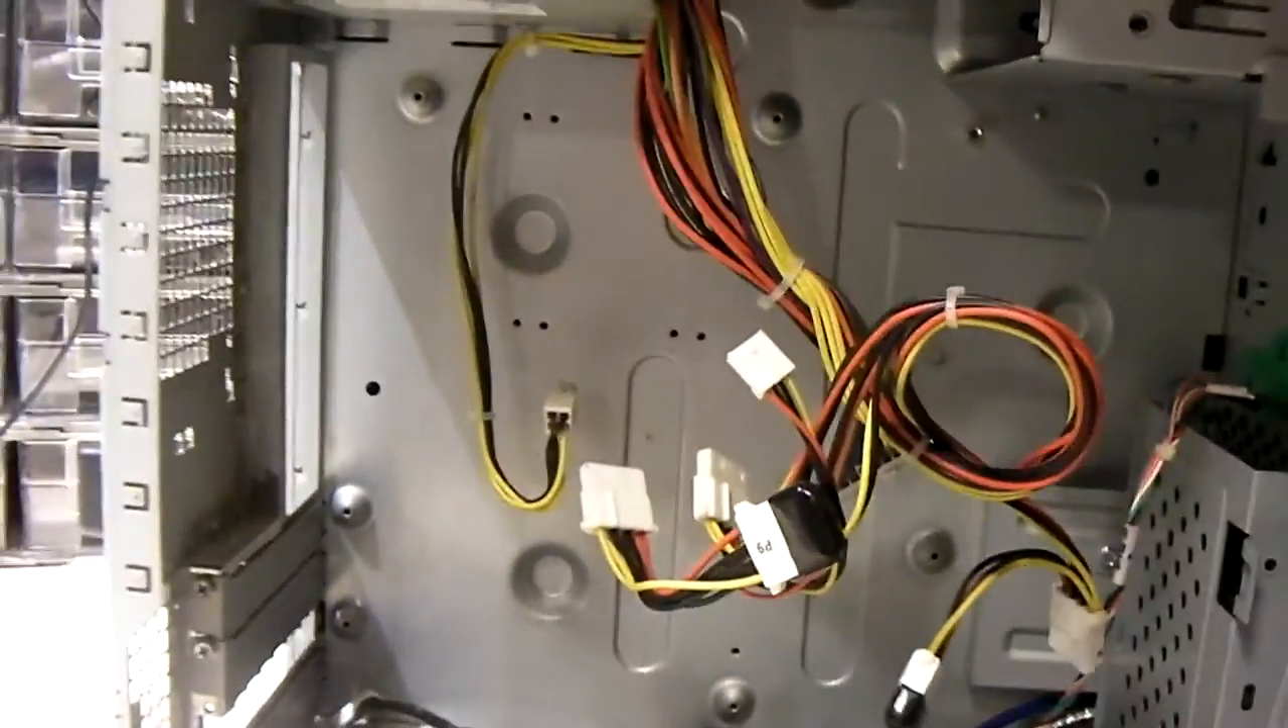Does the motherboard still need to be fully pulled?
No.